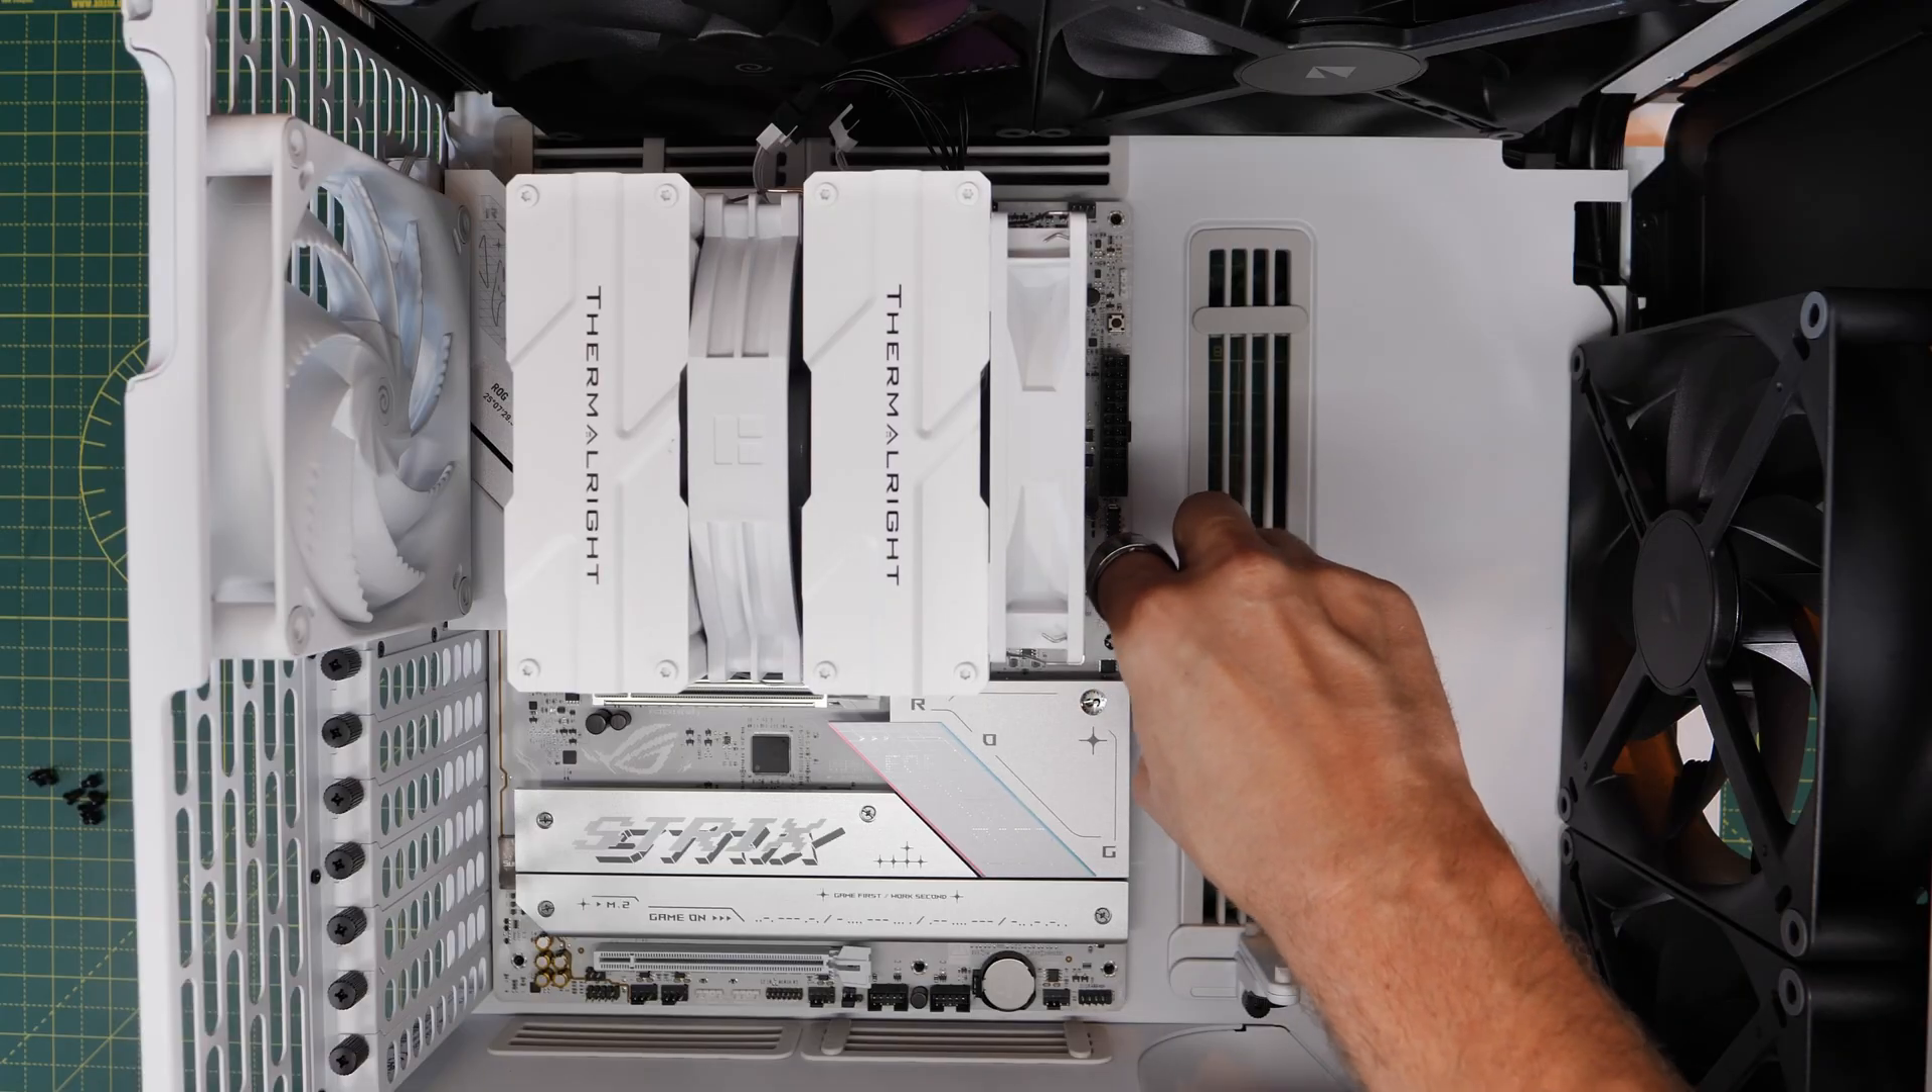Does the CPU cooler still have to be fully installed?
No.